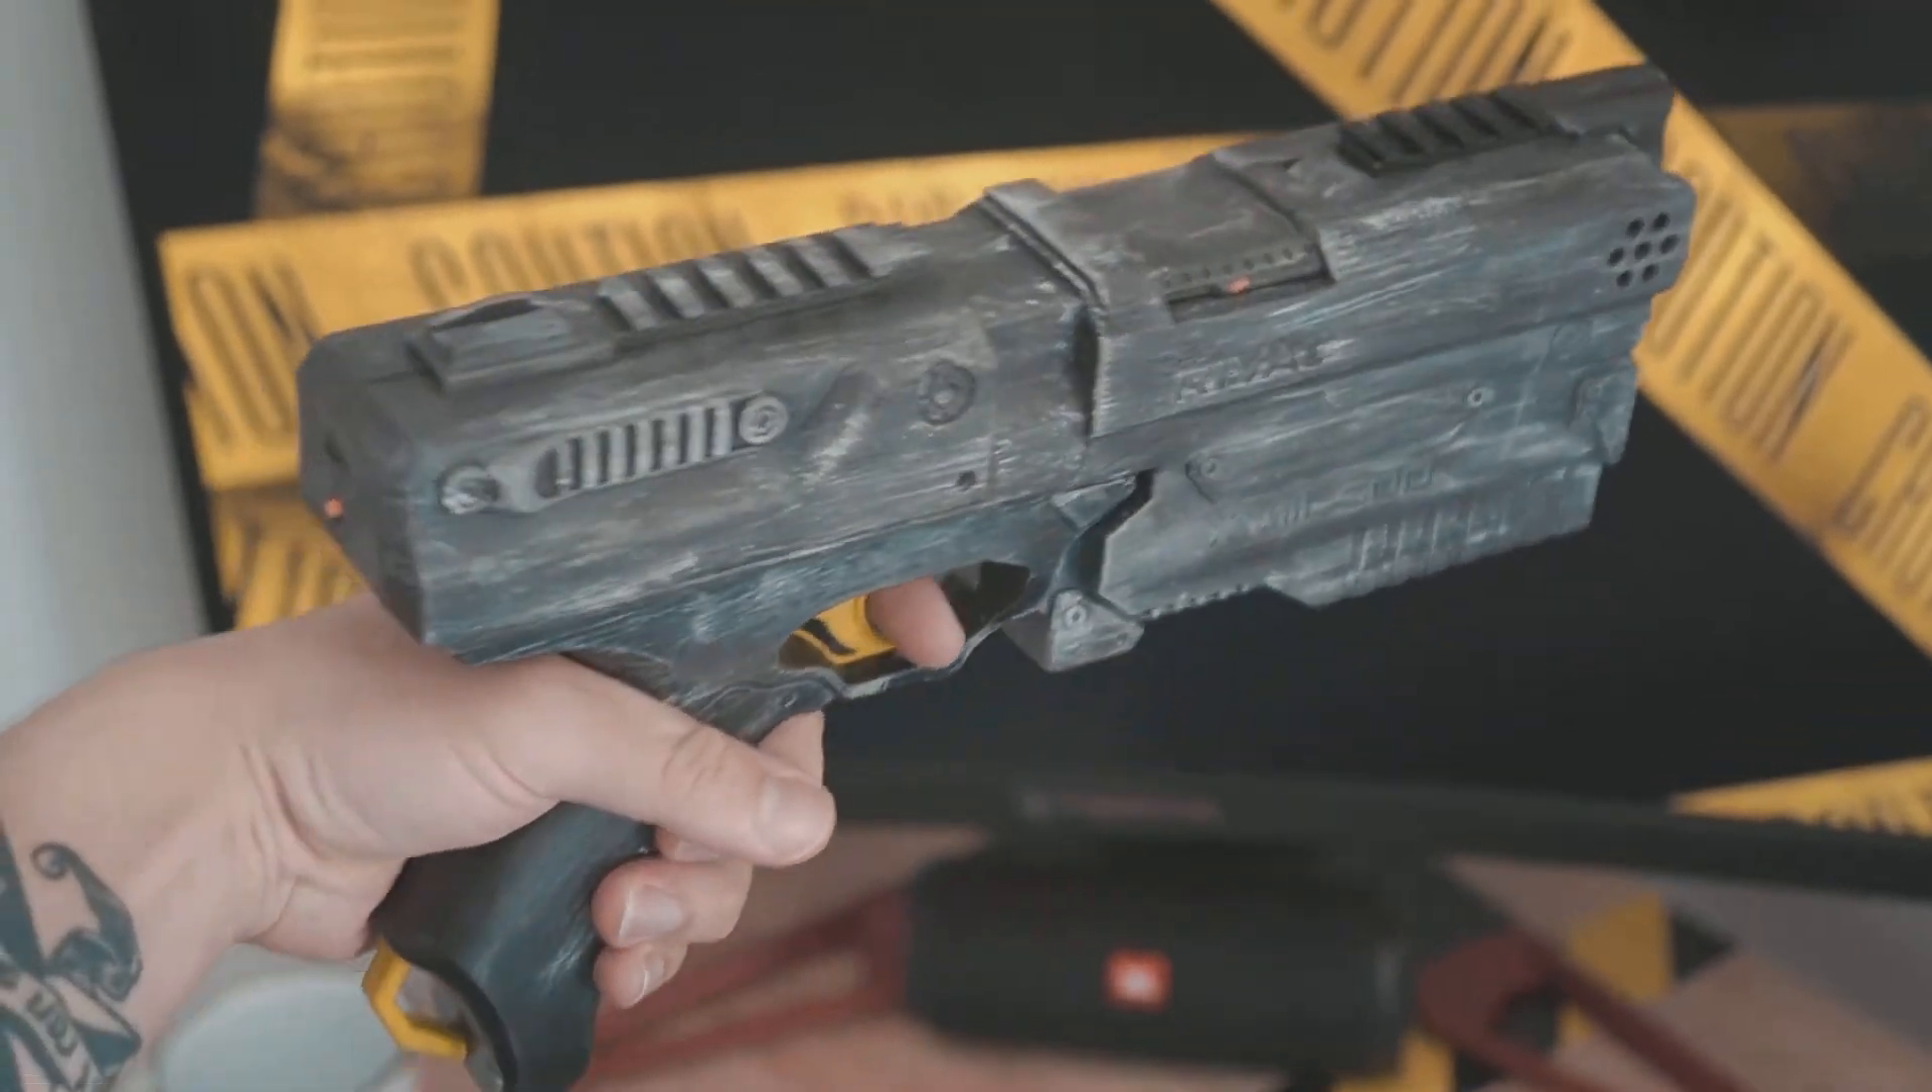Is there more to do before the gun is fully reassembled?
No.